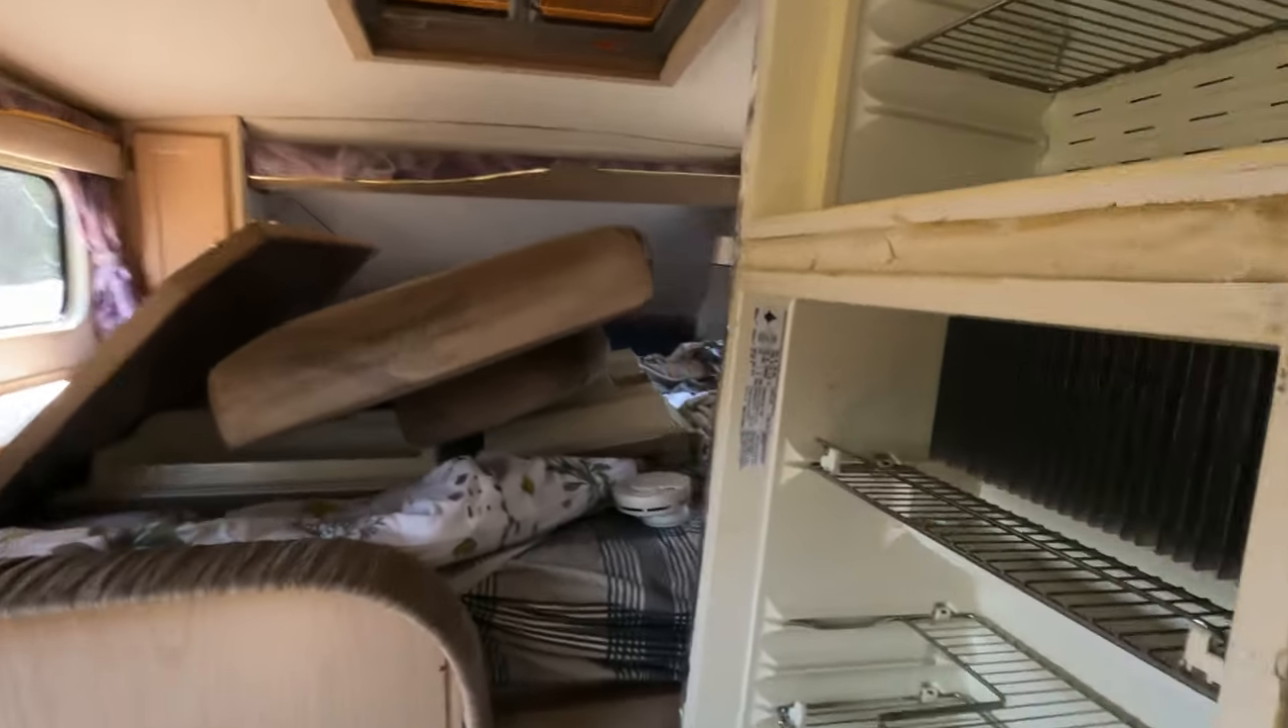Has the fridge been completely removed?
No.